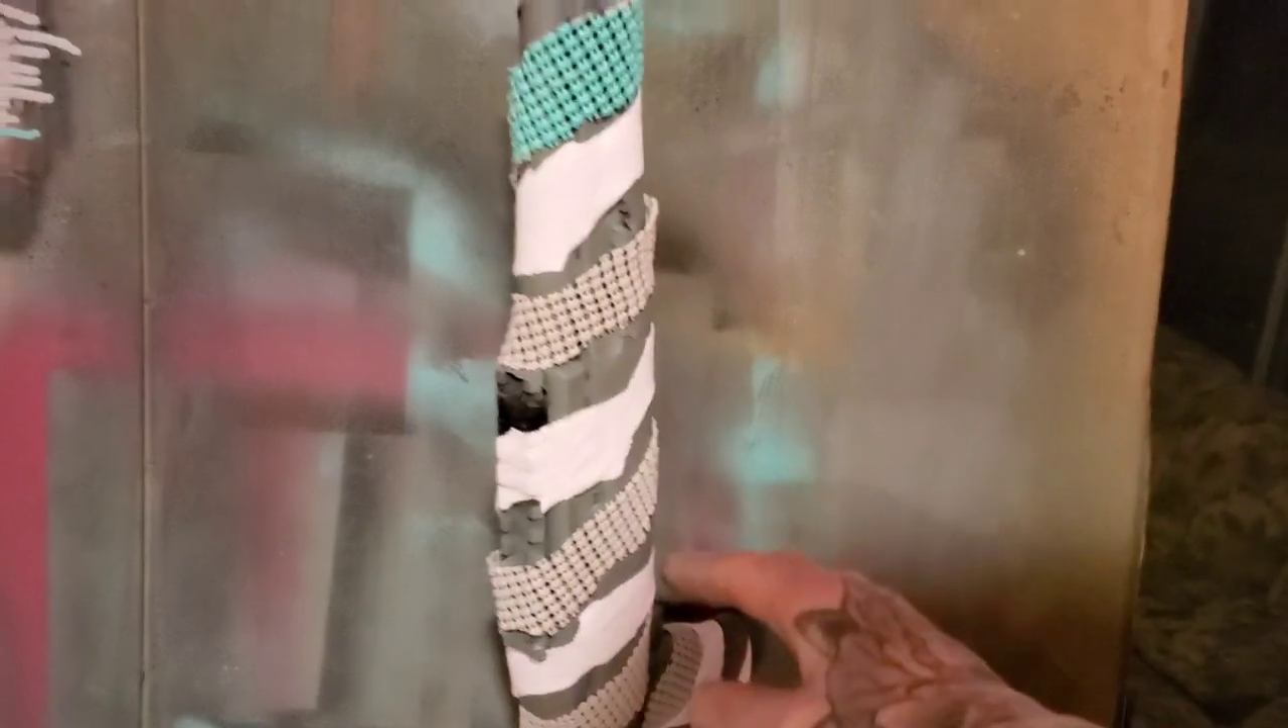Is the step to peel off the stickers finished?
No.